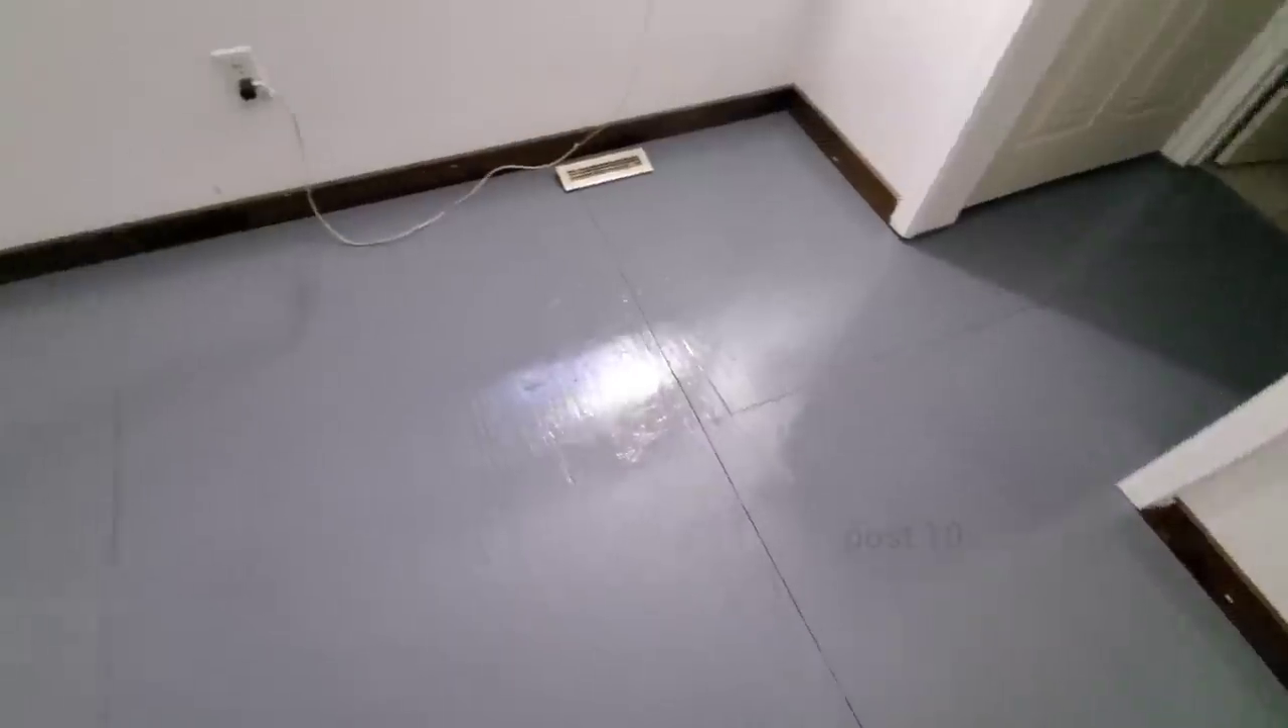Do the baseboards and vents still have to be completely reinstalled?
No.